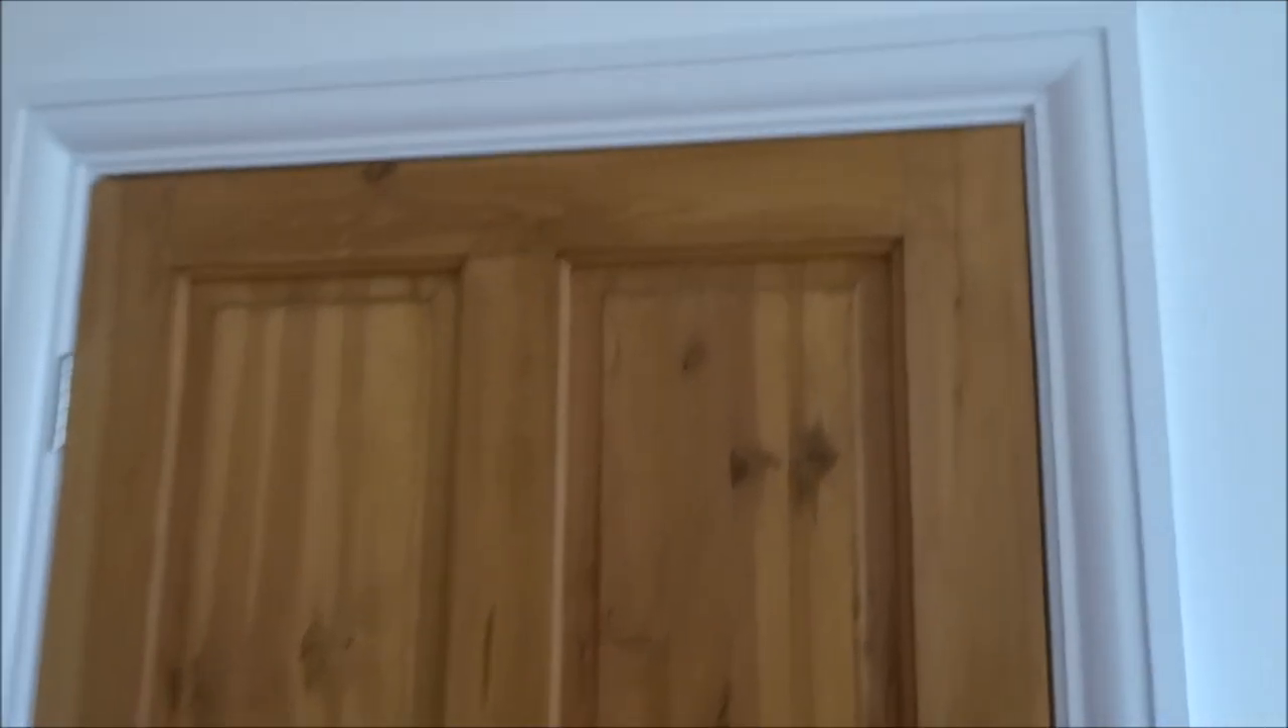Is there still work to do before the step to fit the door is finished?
No.